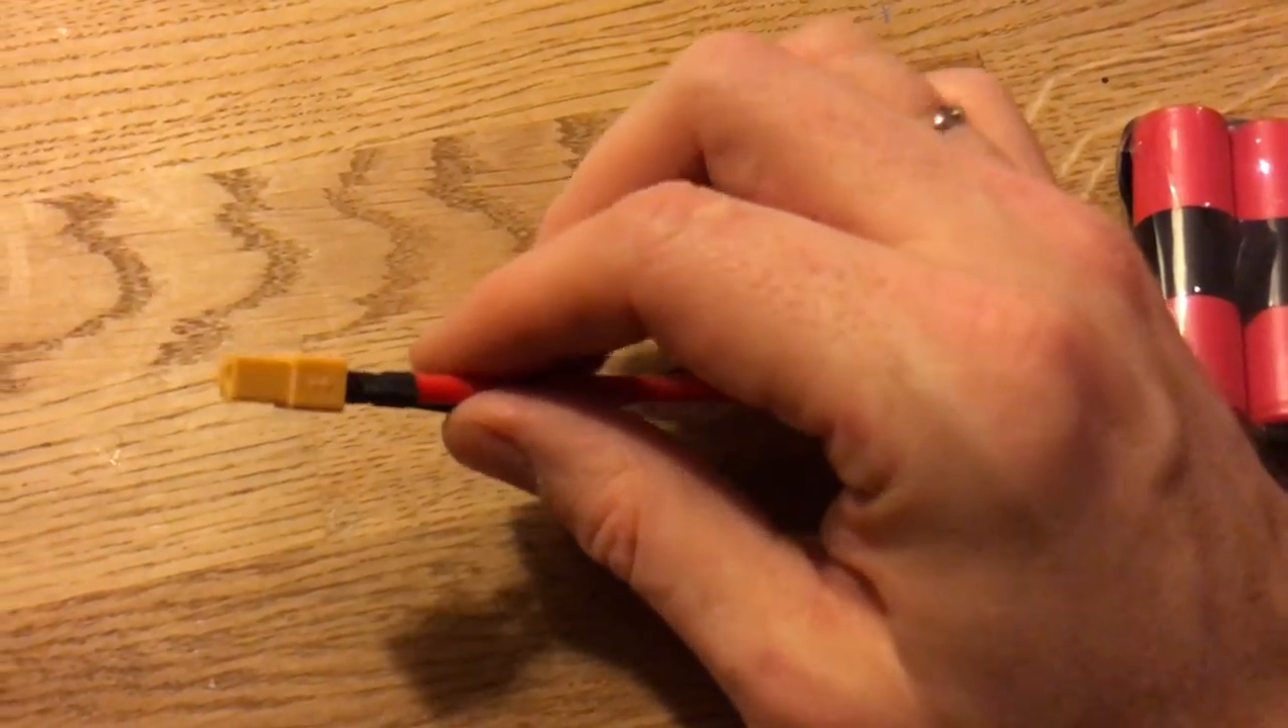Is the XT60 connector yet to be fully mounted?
No.